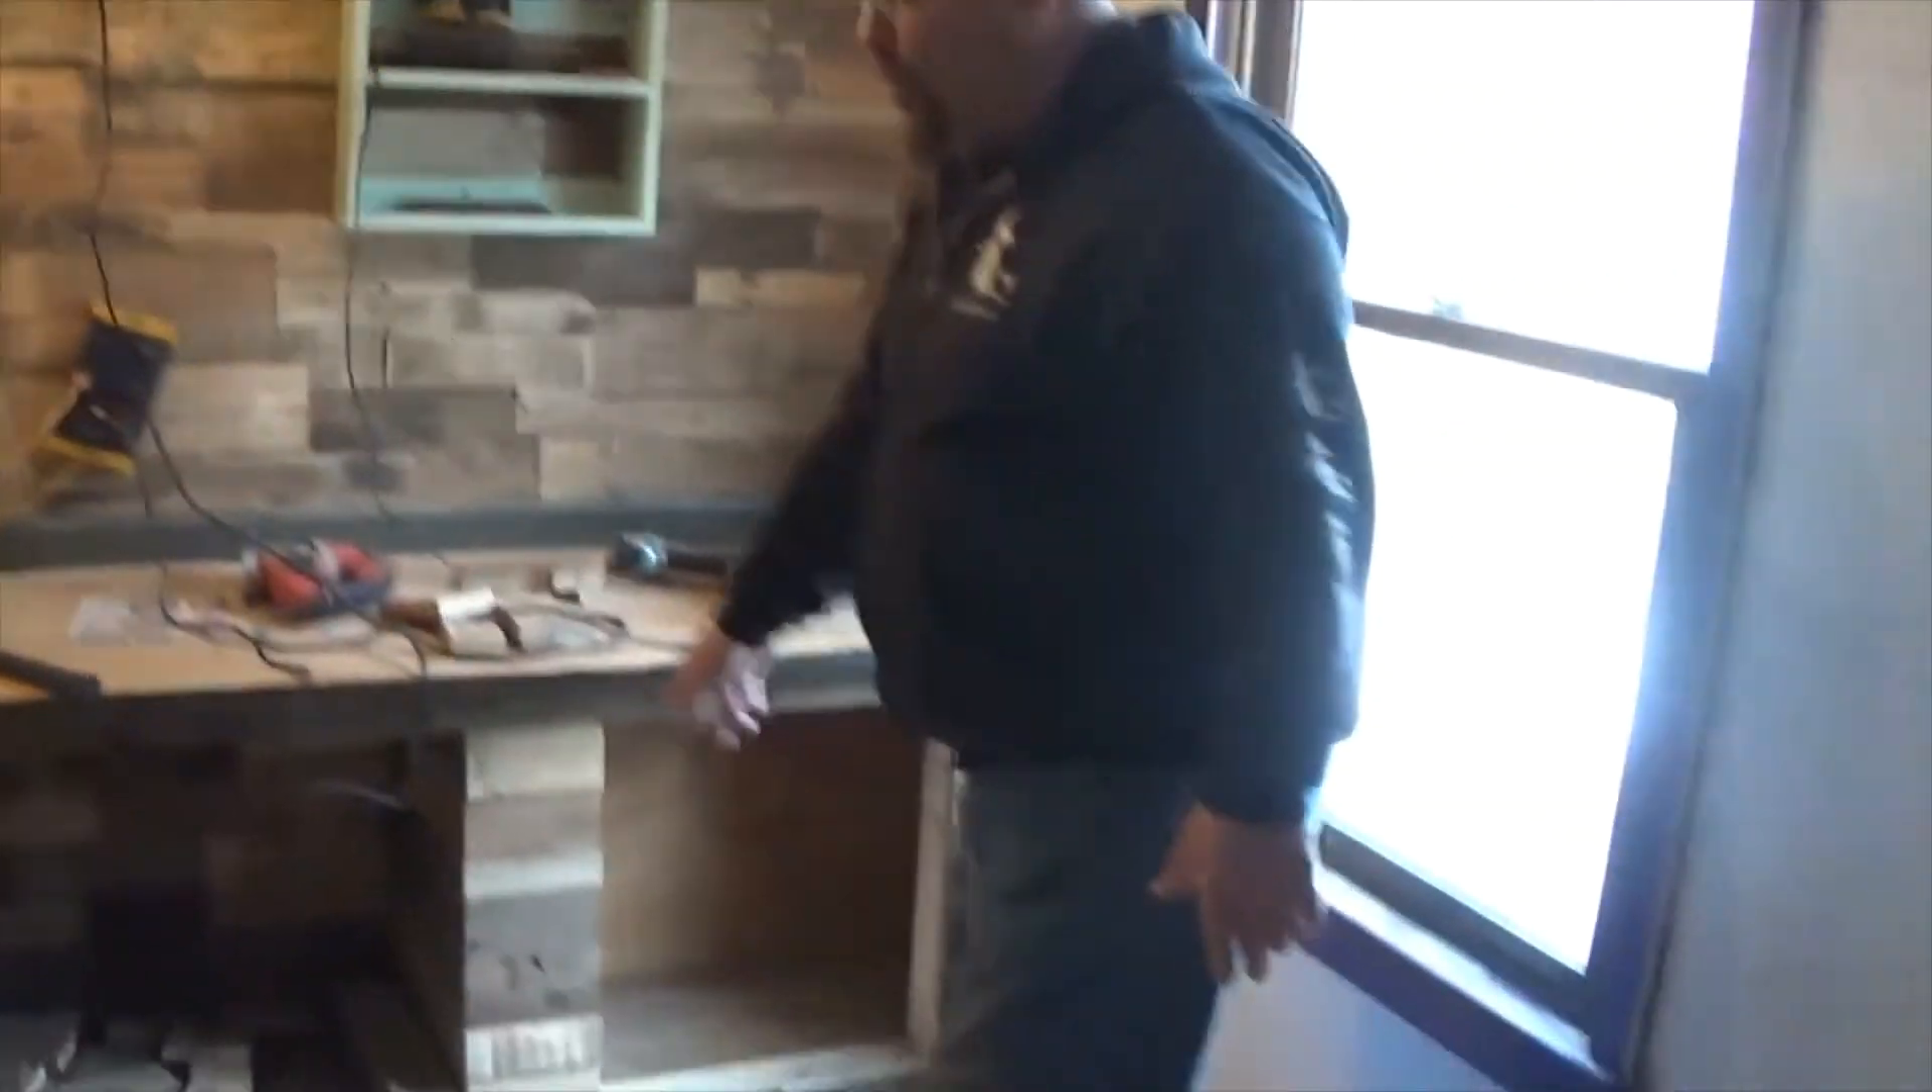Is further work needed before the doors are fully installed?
Yes.